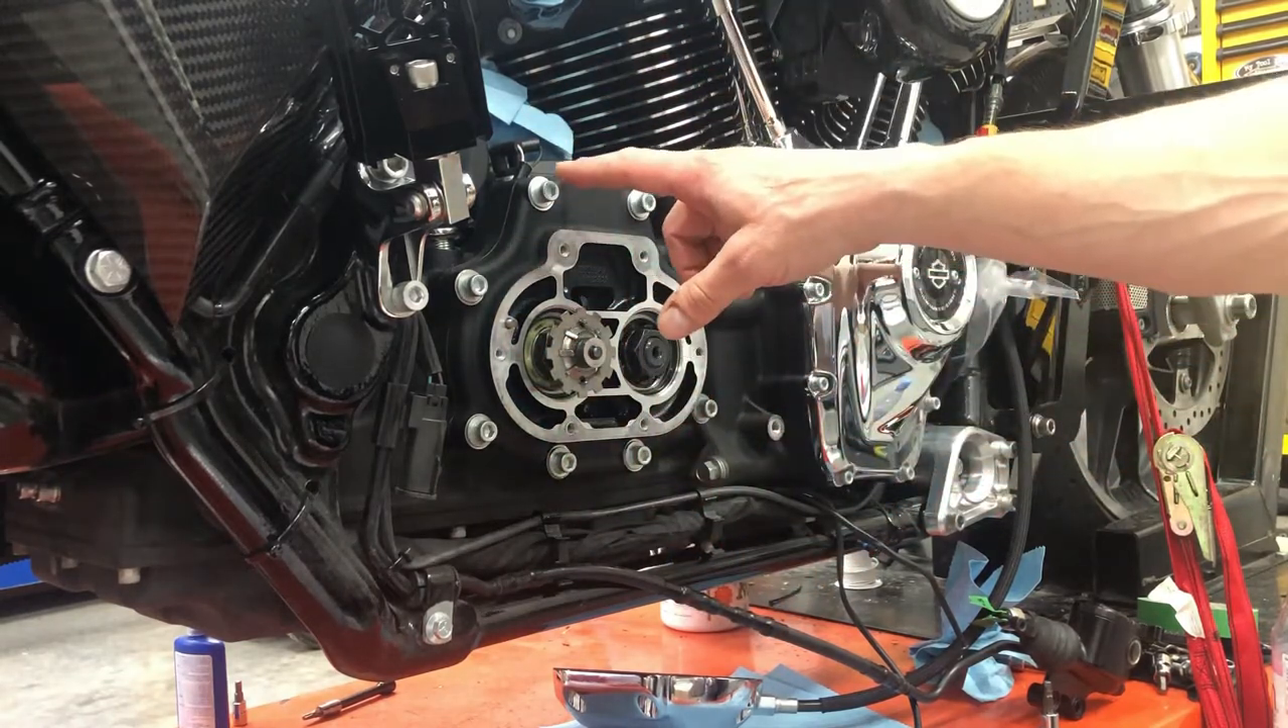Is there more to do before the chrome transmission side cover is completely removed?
No.